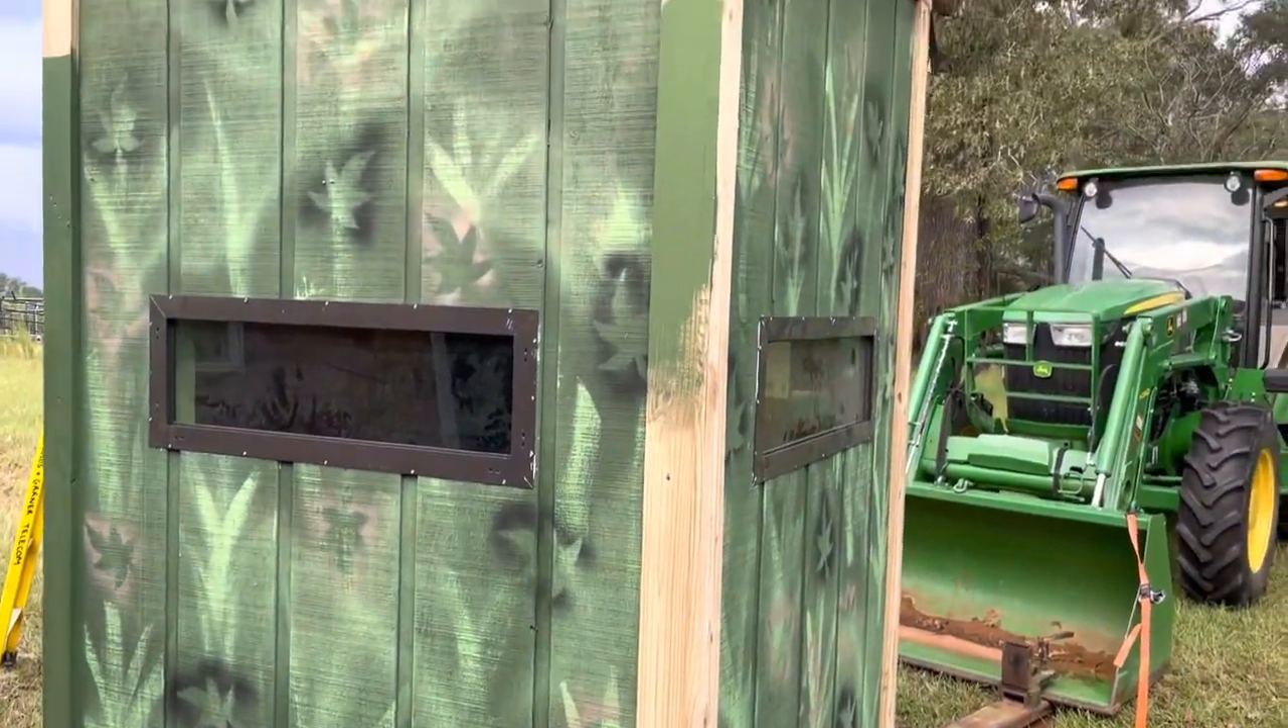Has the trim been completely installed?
Yes.